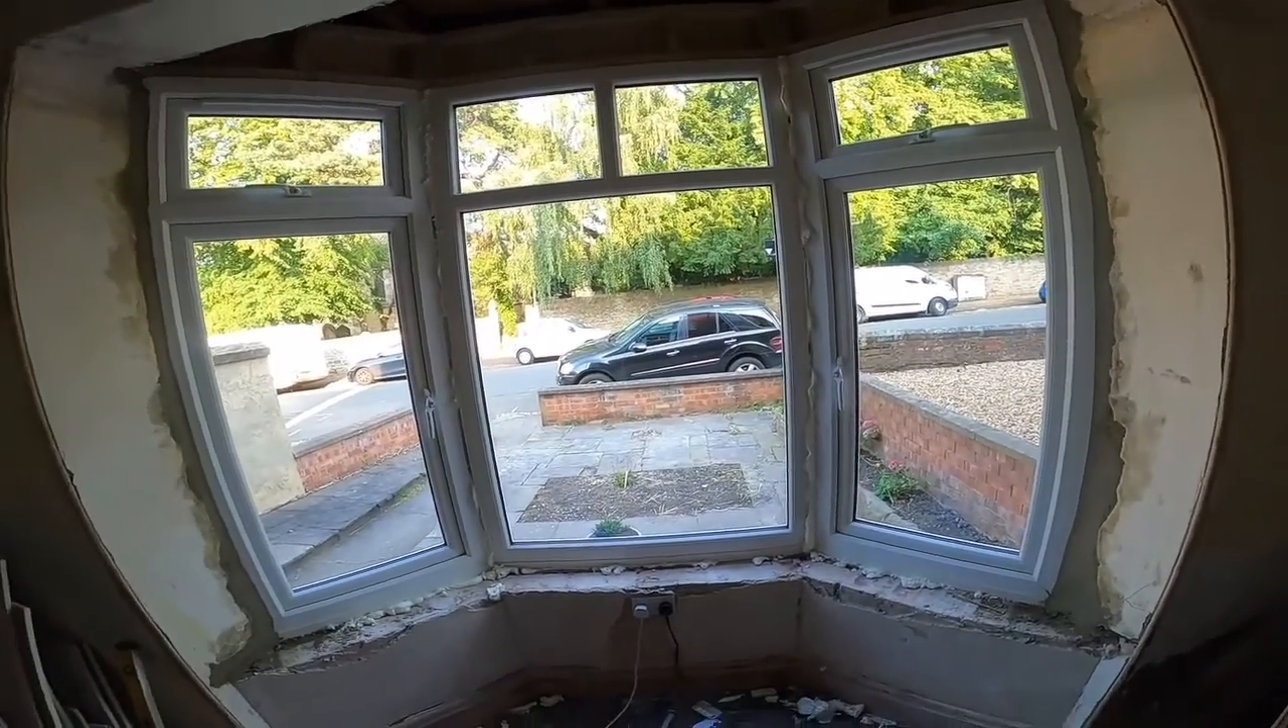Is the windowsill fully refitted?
No.